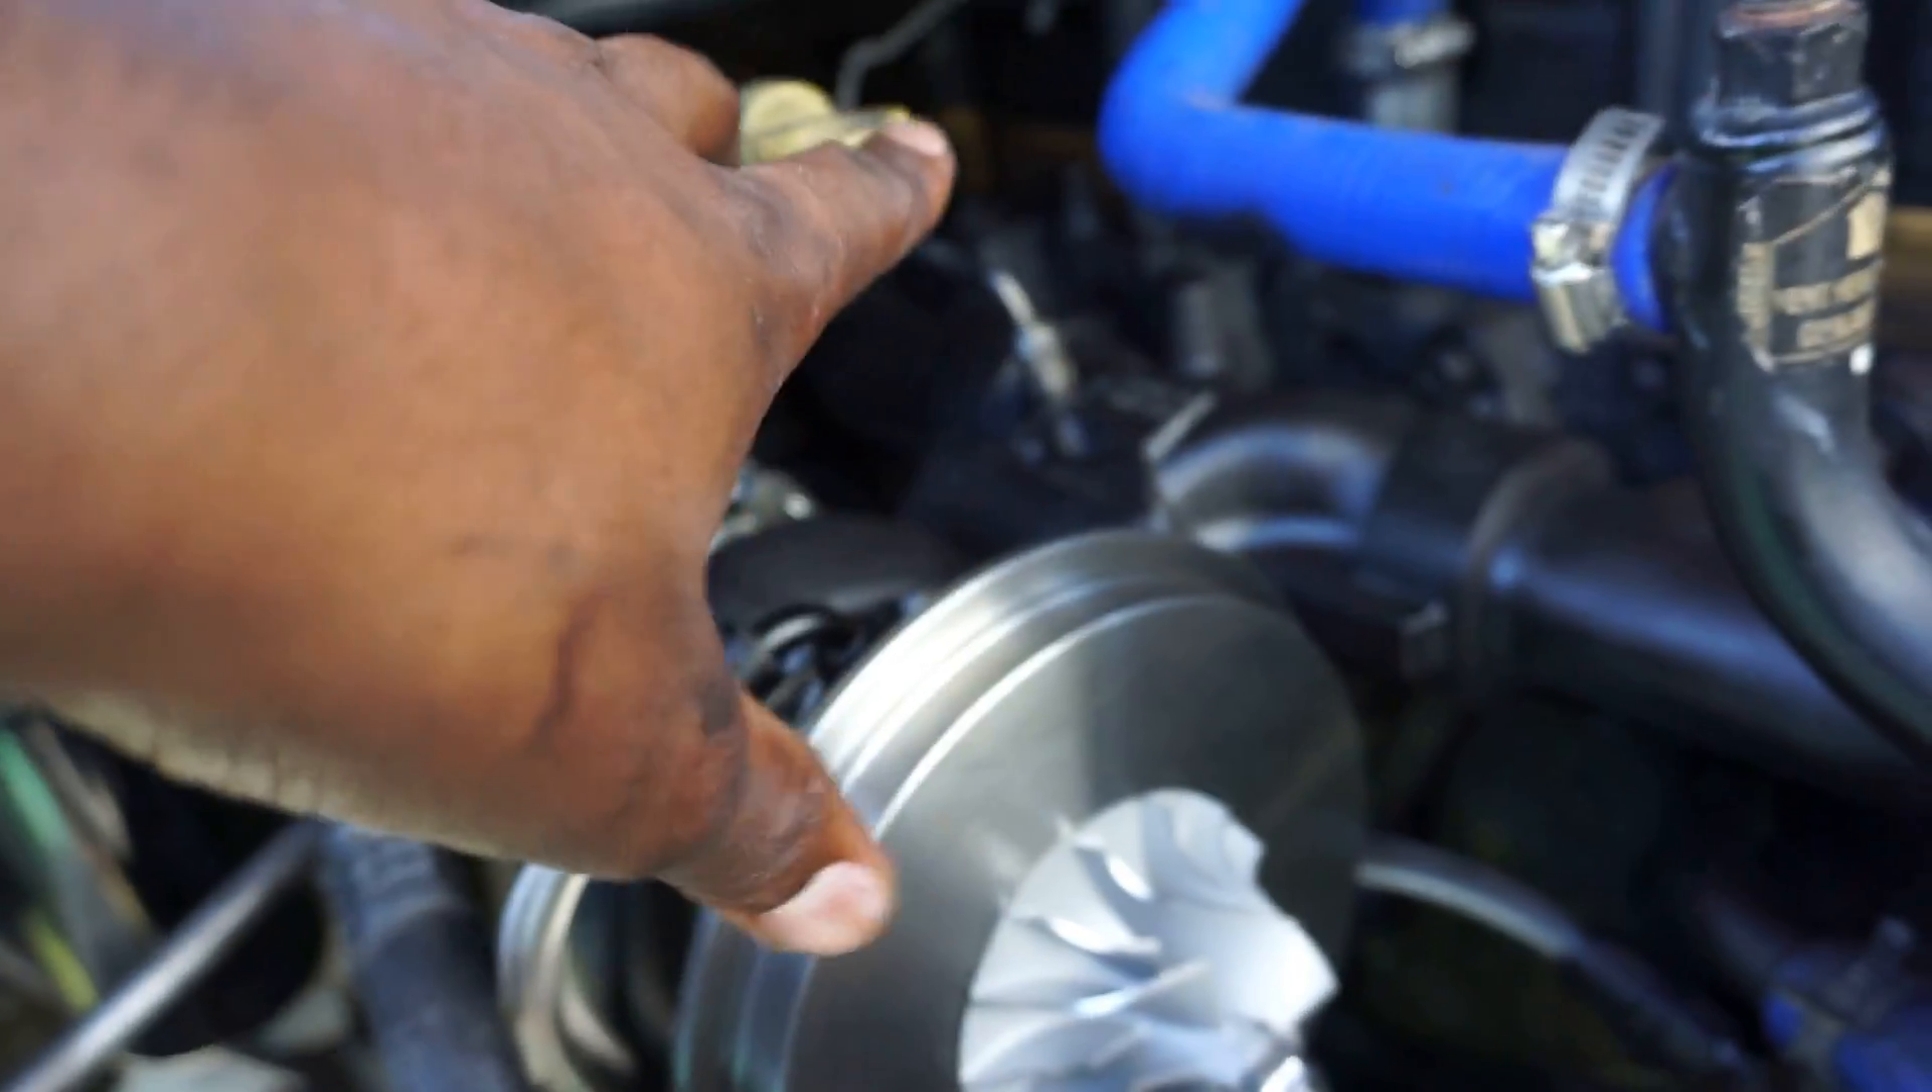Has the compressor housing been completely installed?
No.